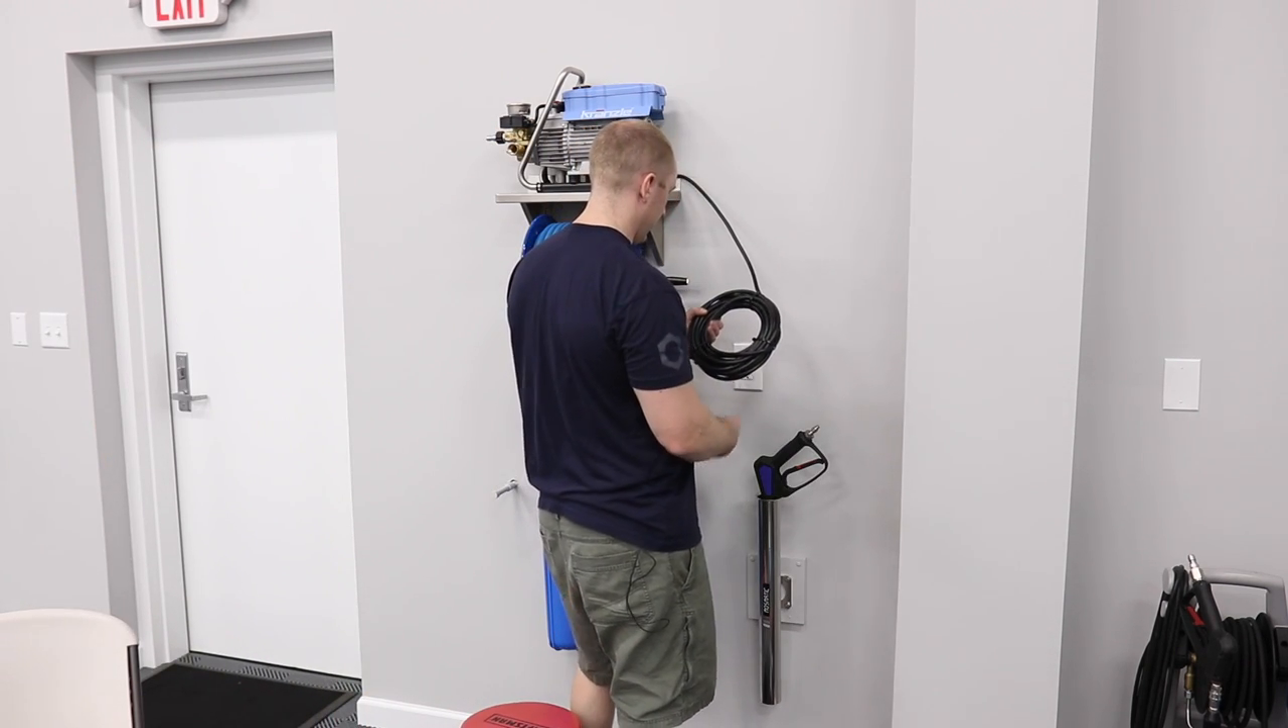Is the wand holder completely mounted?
Yes.